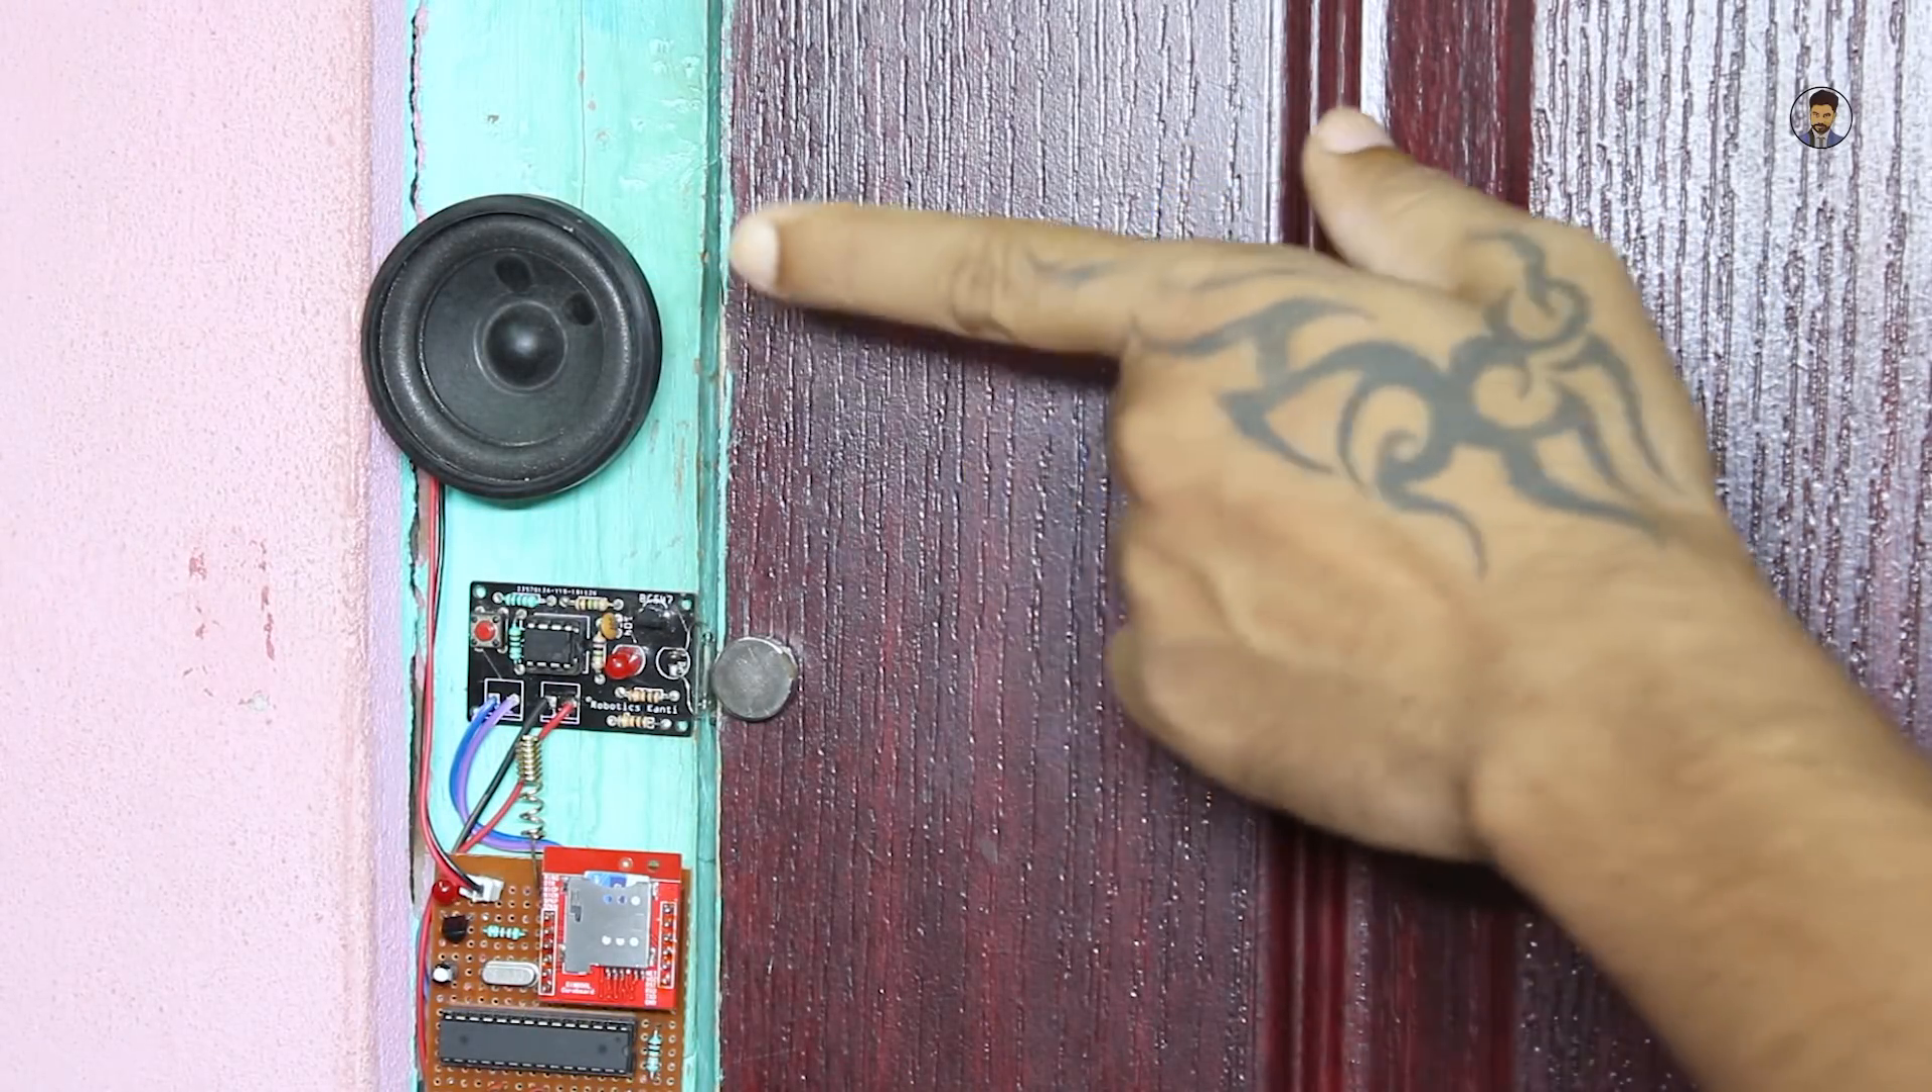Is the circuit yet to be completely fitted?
No.